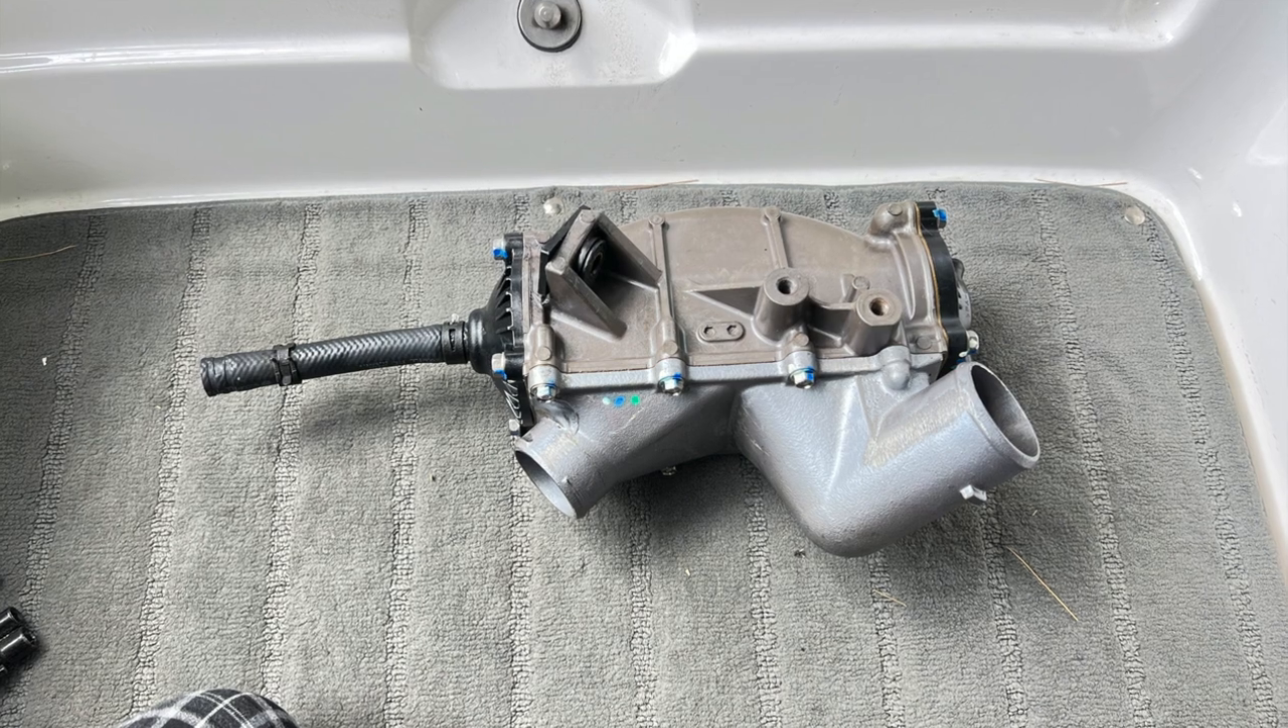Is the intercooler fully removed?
Yes.